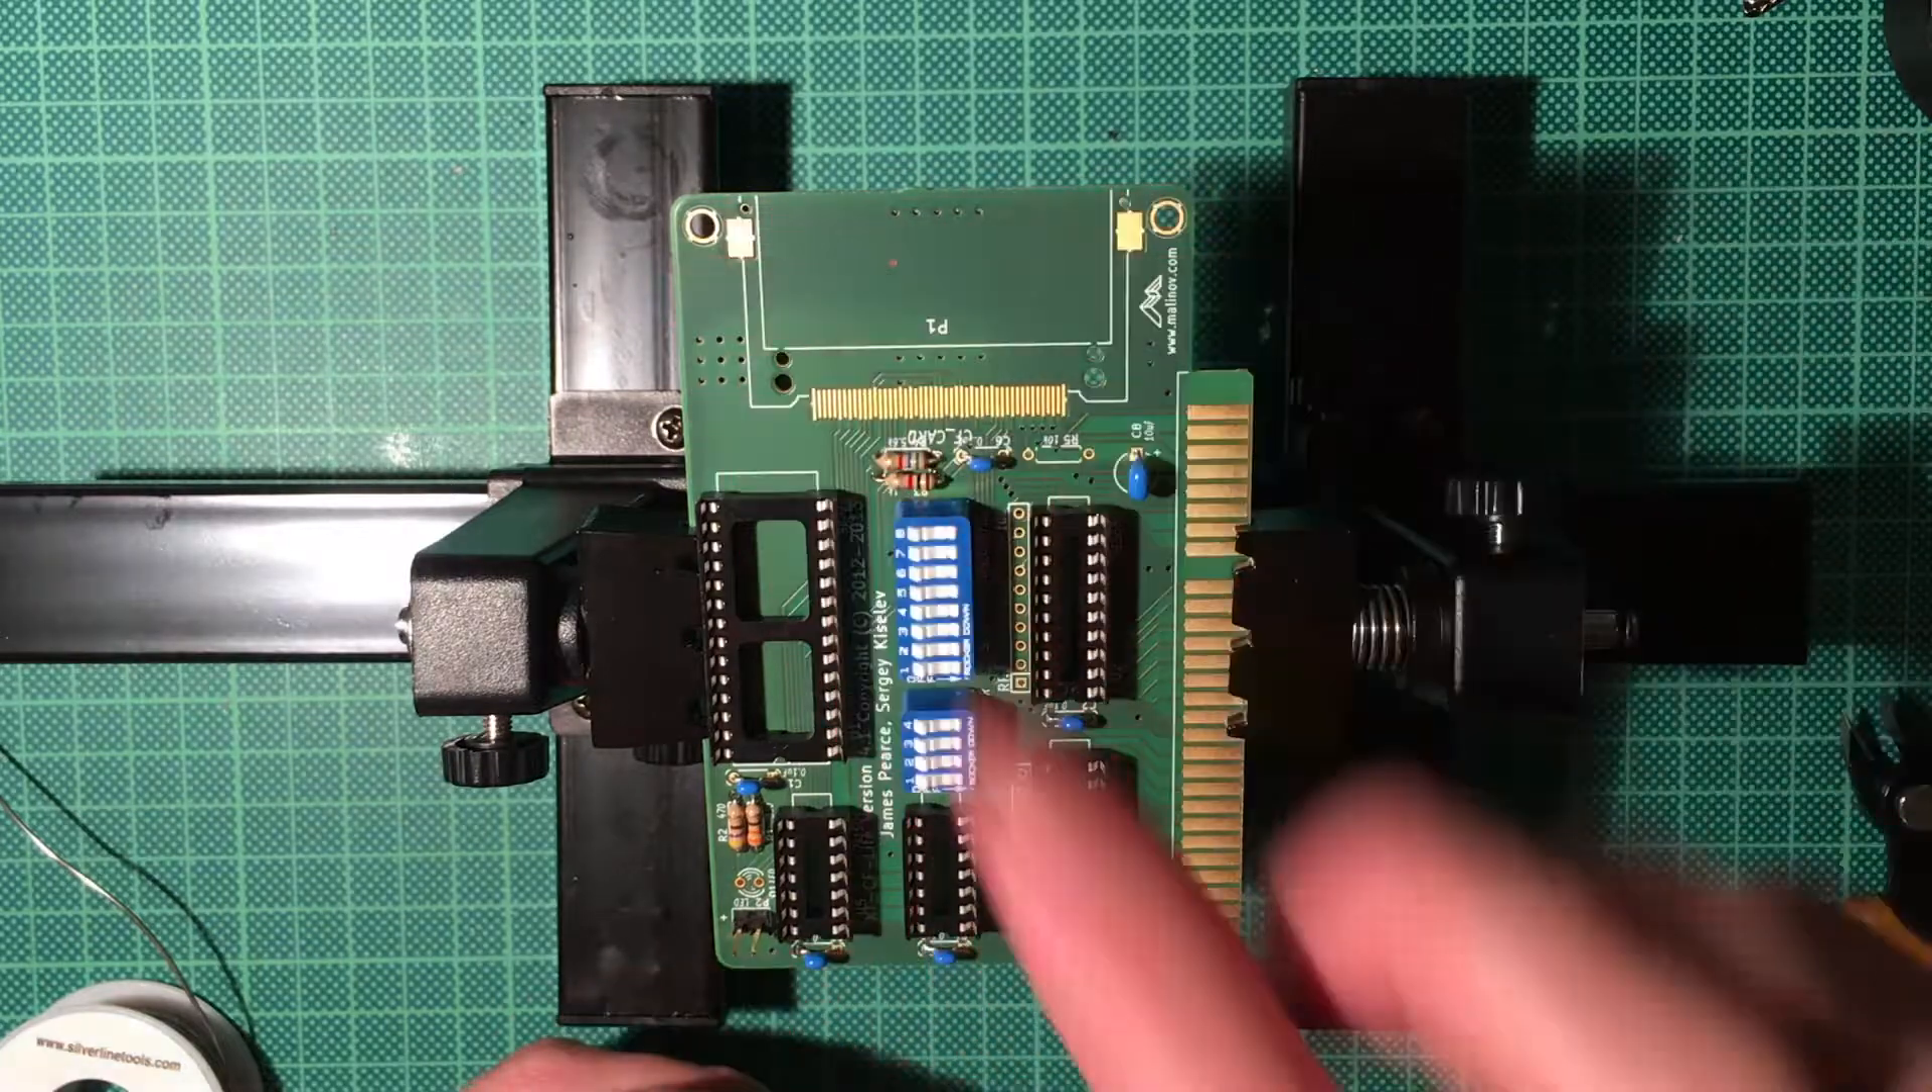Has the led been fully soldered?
No.